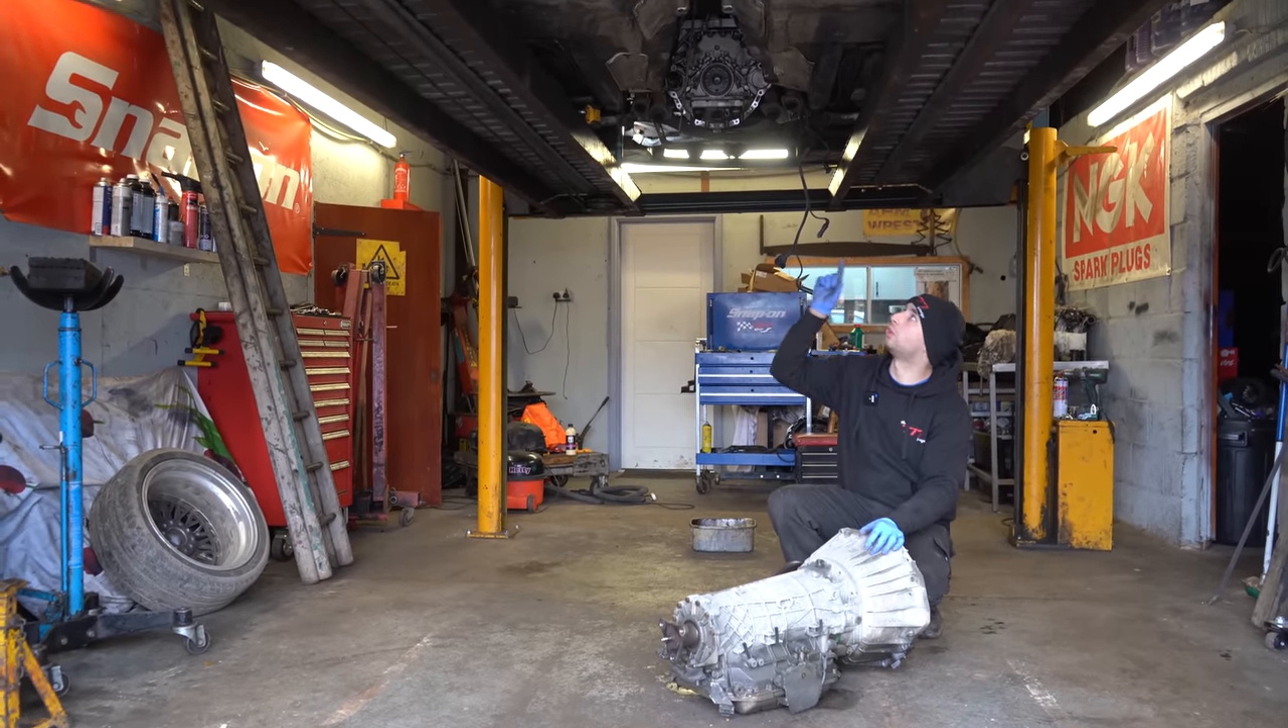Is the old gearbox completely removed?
Yes.